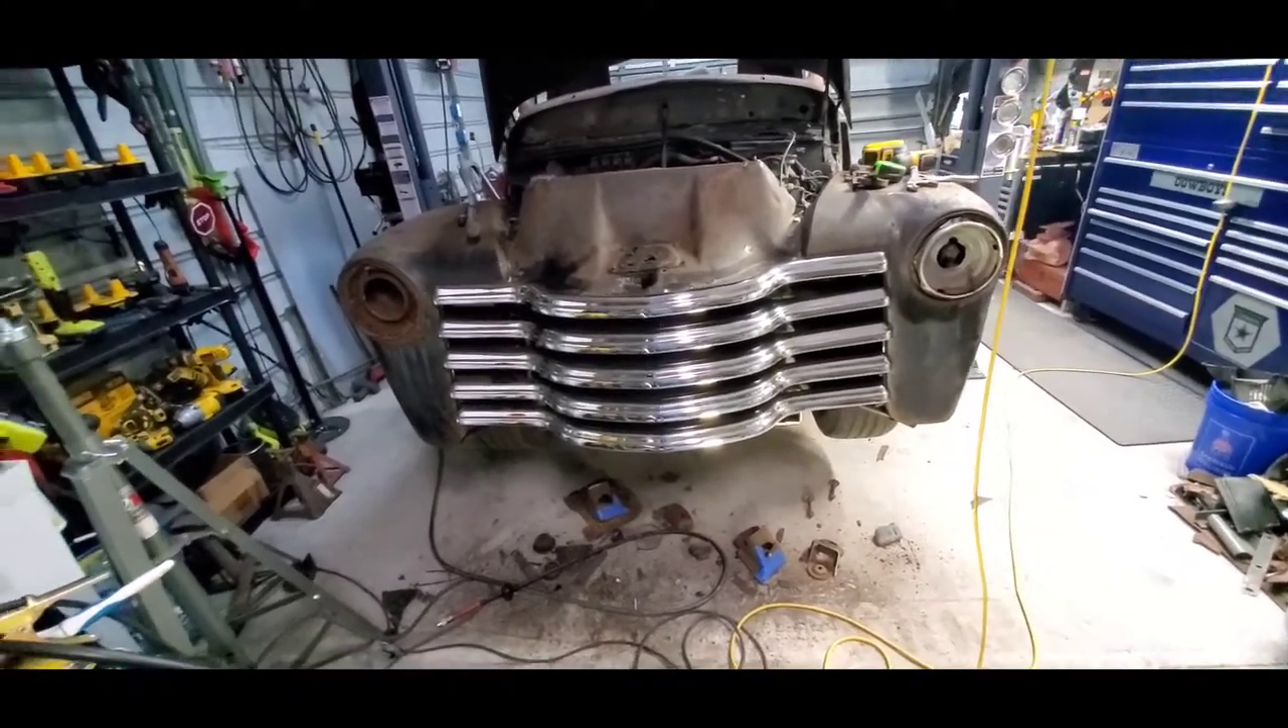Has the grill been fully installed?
Yes.